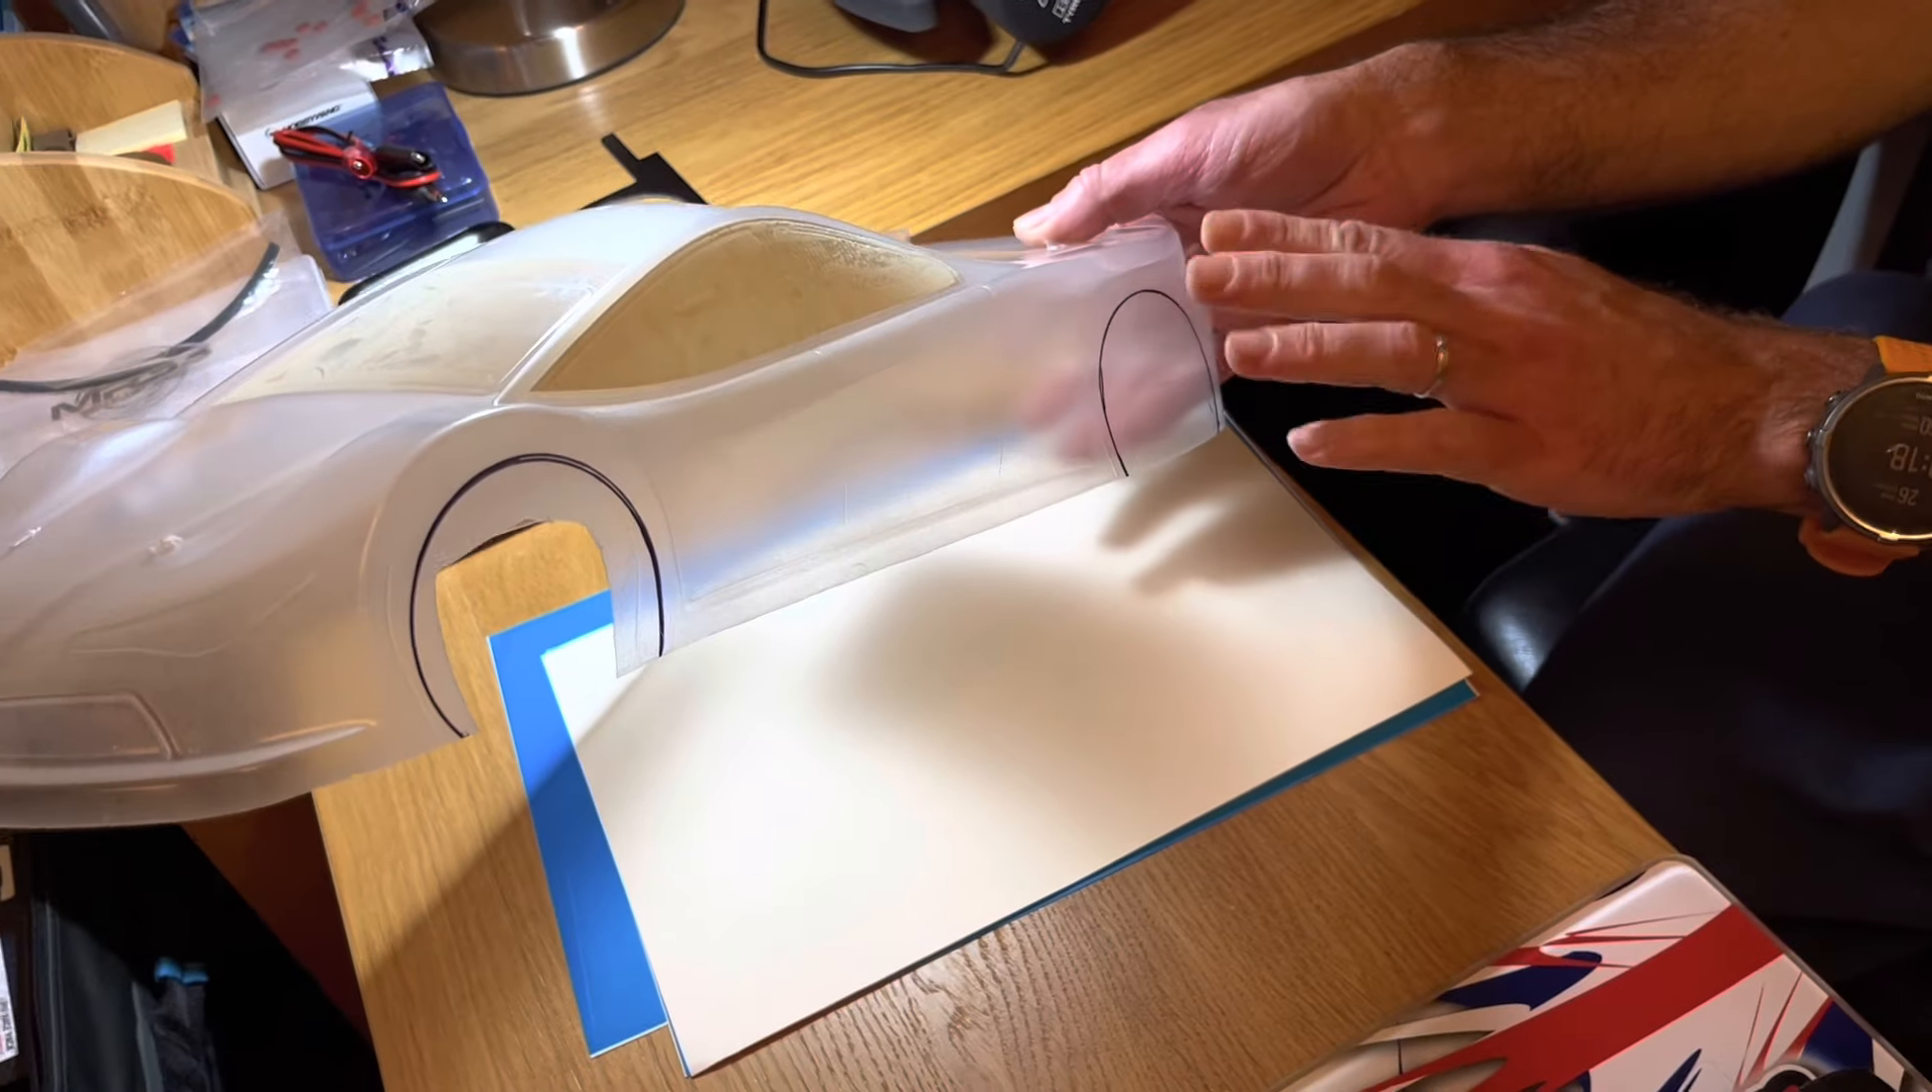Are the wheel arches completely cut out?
No.